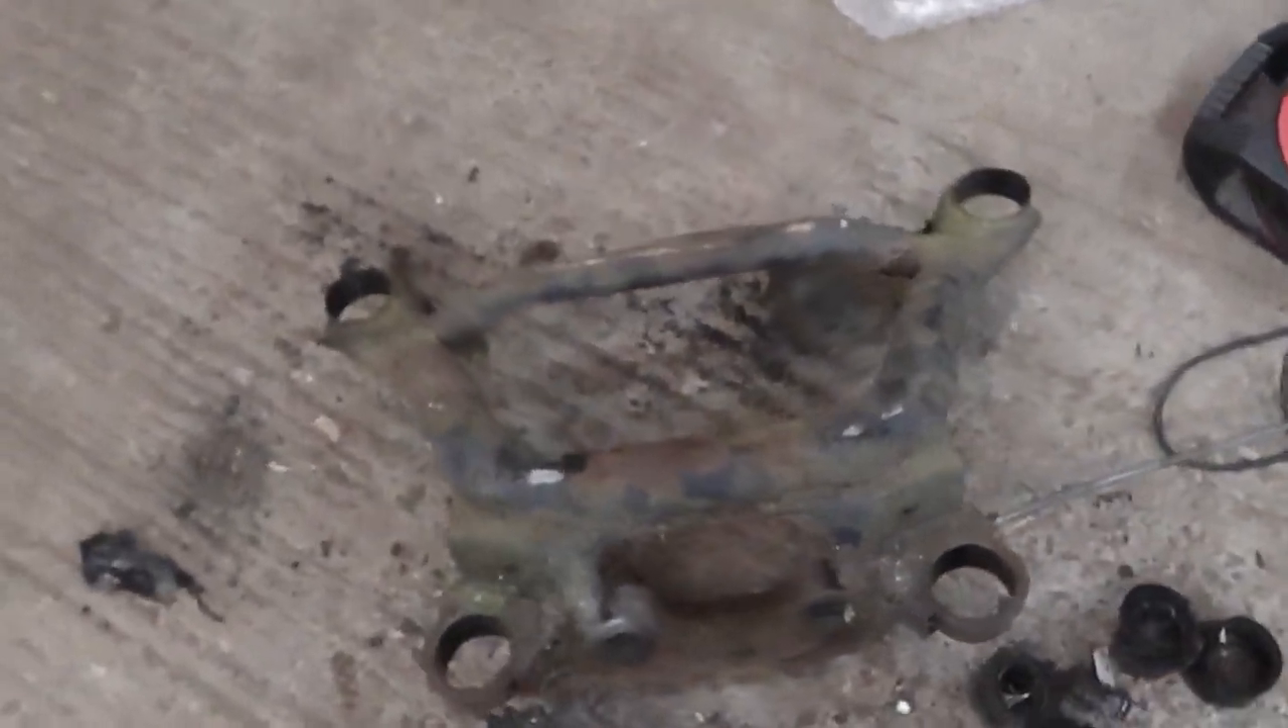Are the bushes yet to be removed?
No.